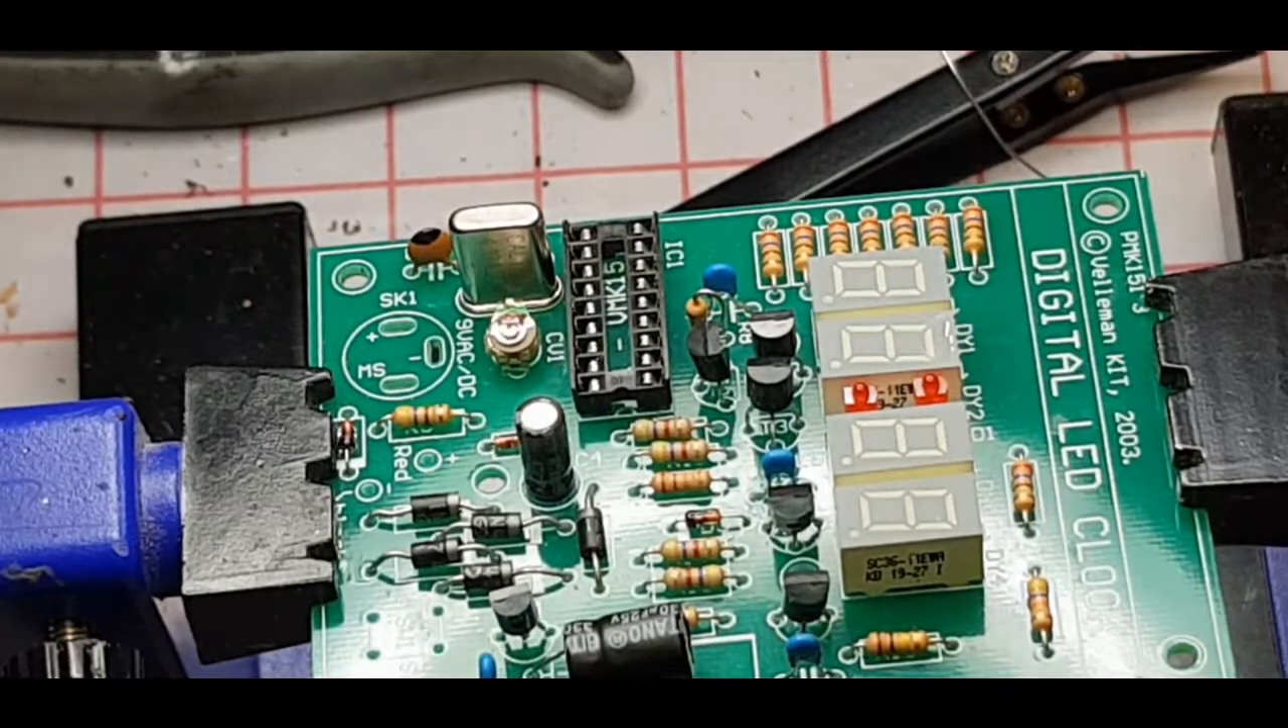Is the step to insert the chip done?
No.